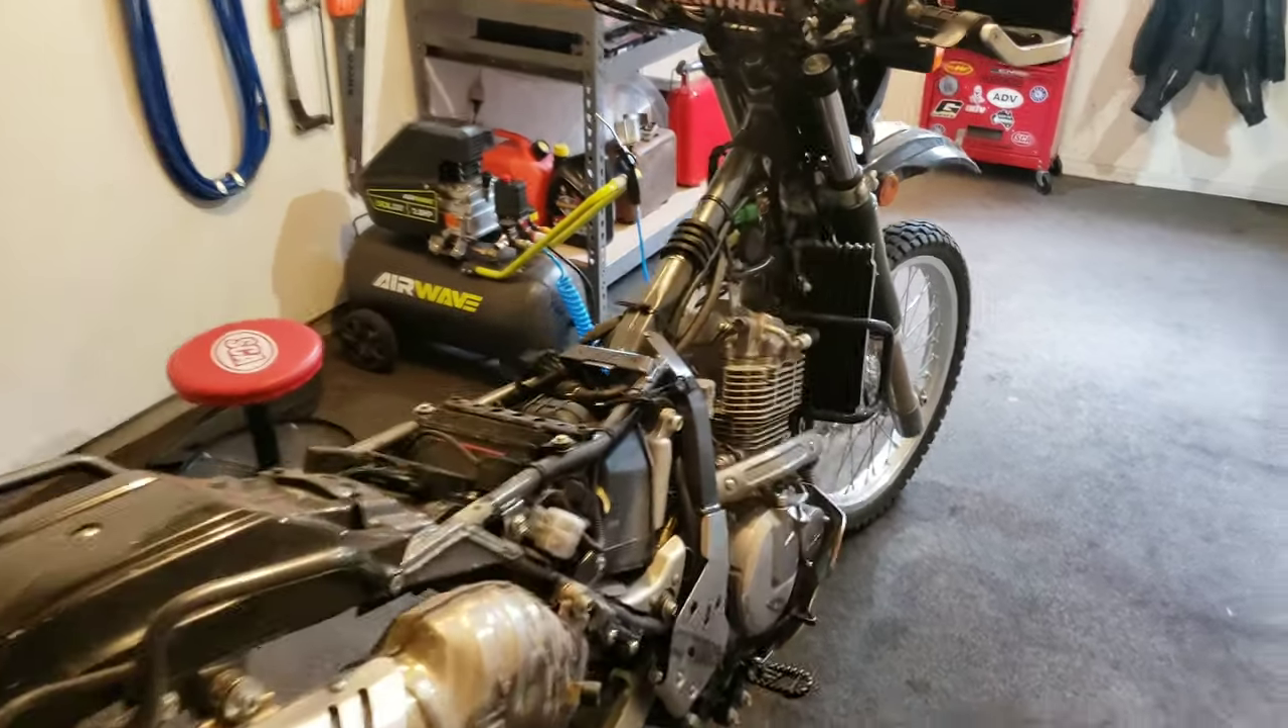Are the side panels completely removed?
Yes.